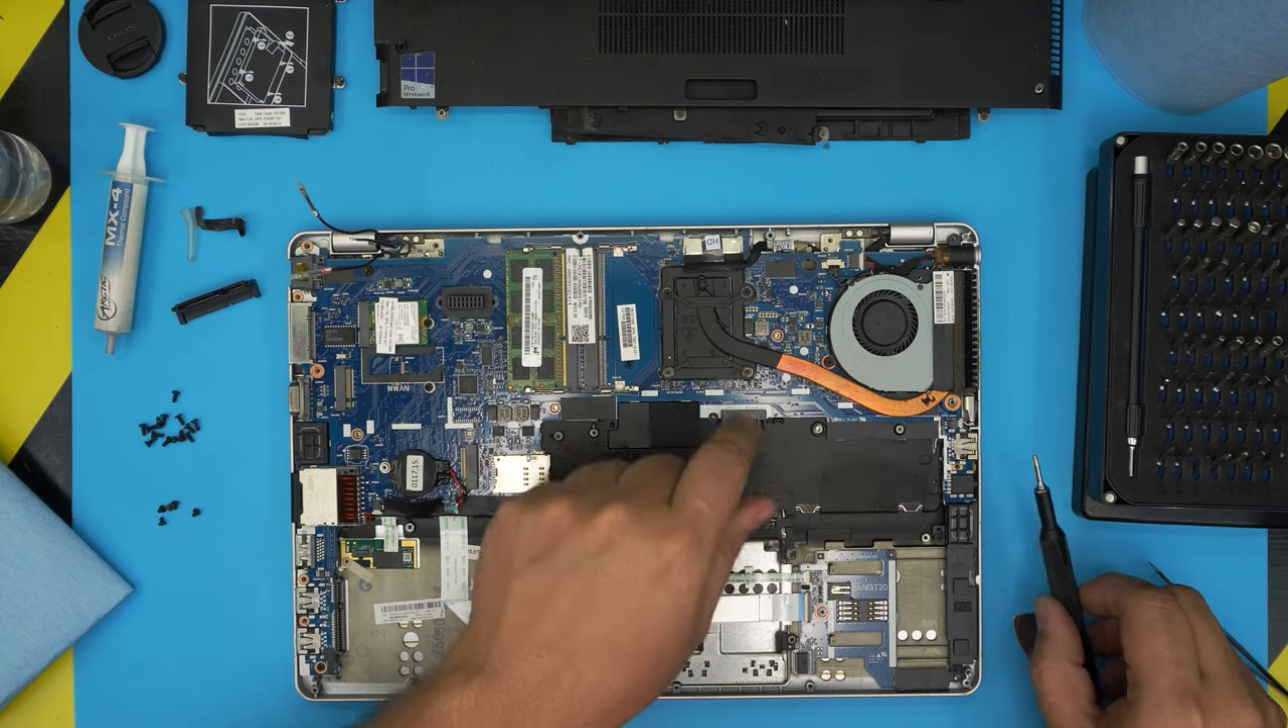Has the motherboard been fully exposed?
Yes.